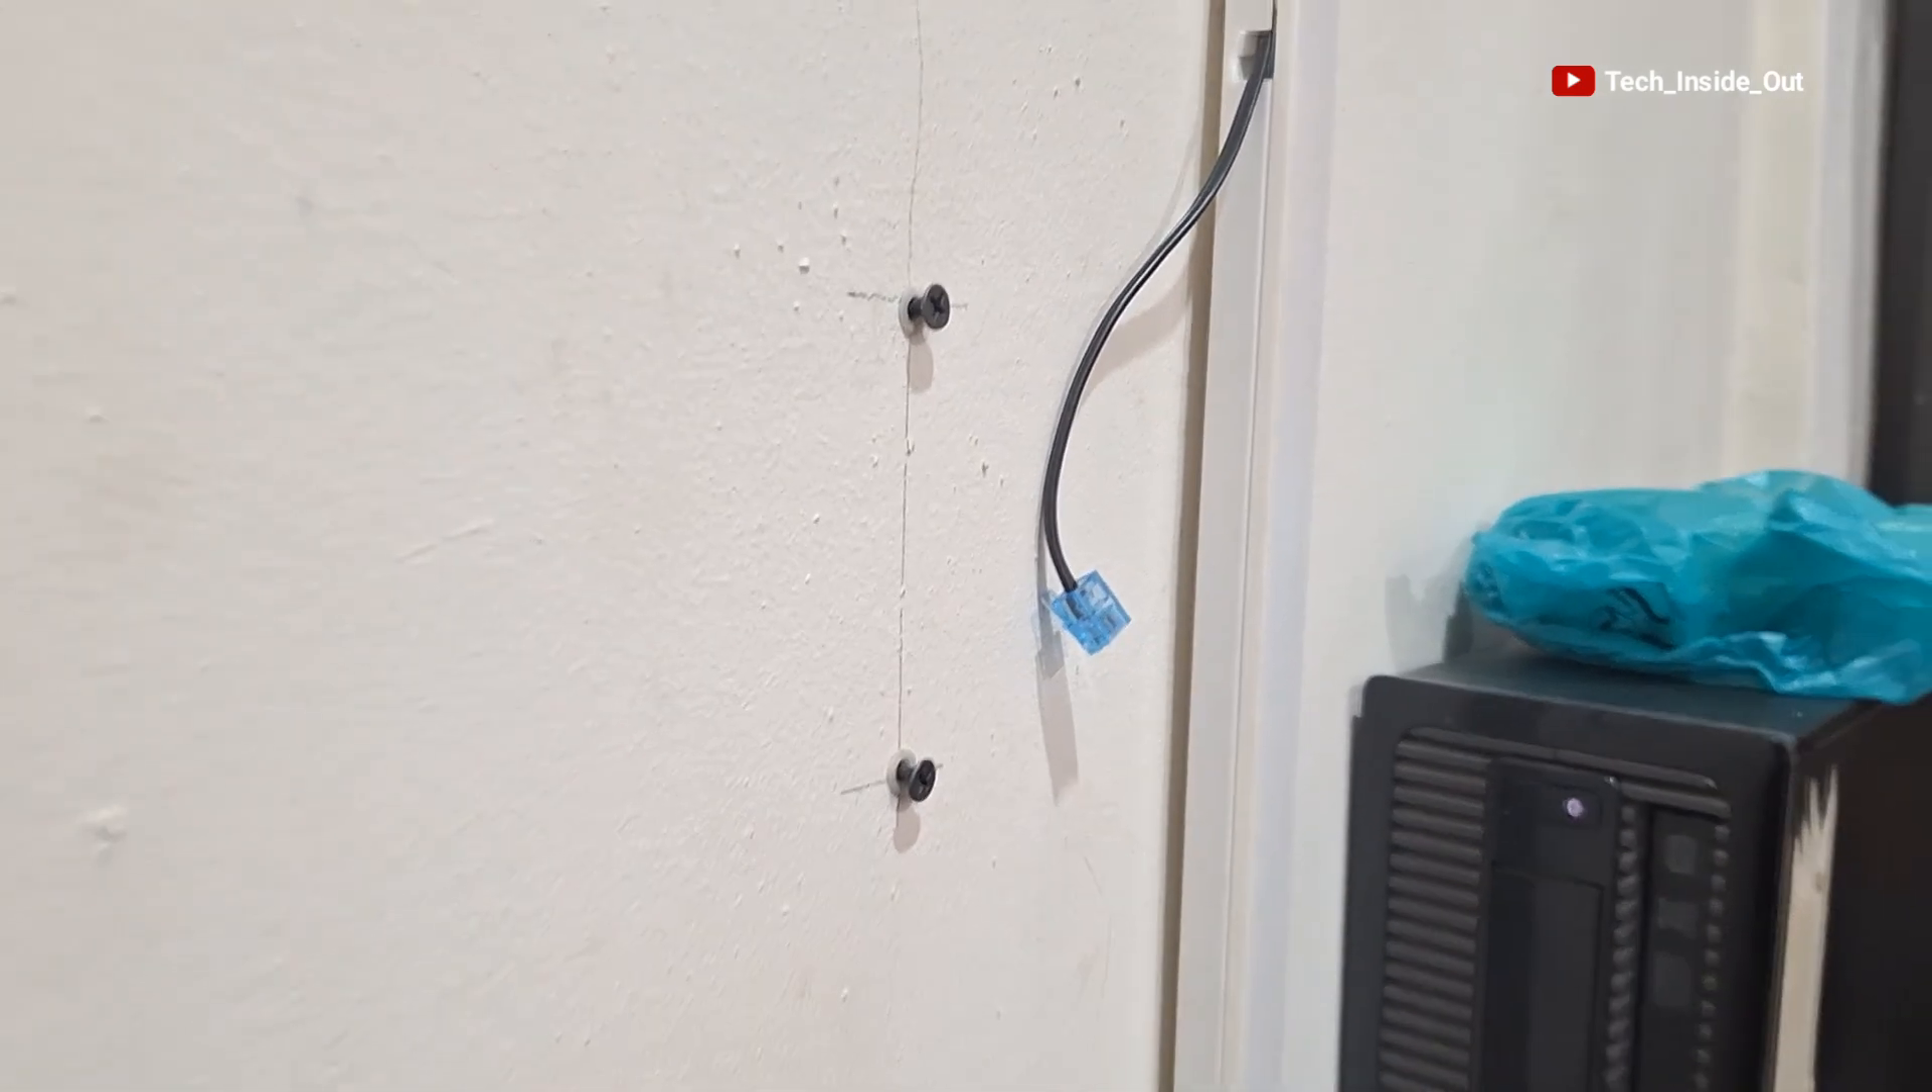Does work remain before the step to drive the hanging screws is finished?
No.